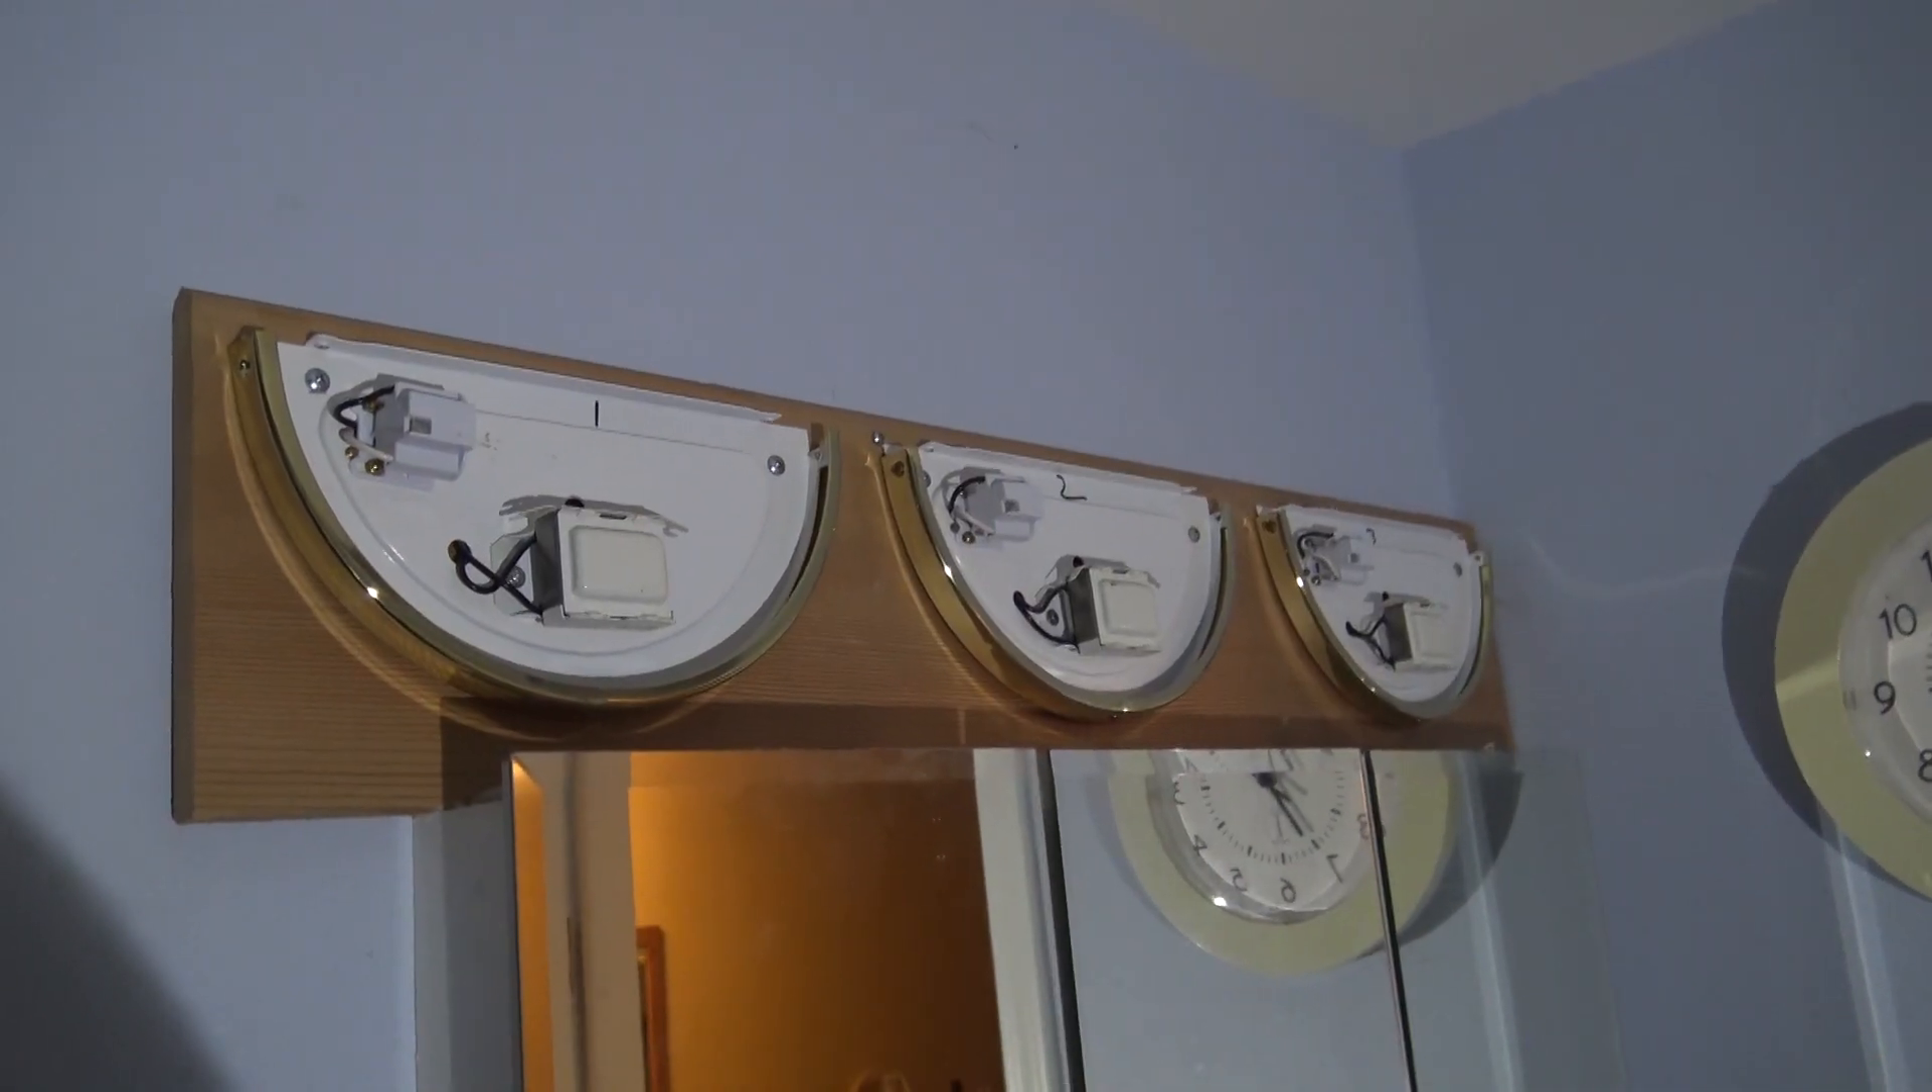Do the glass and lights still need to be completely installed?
Yes.